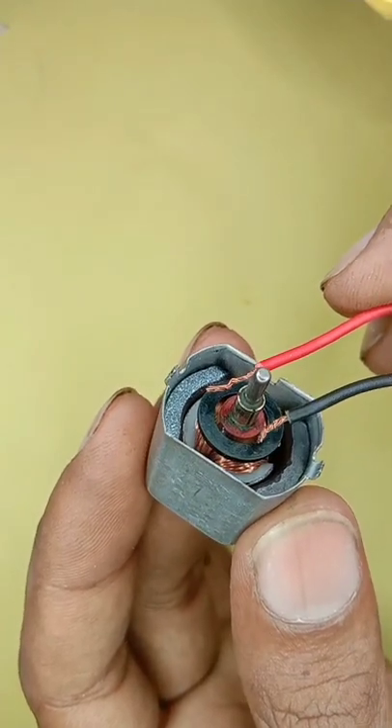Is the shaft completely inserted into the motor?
Yes.